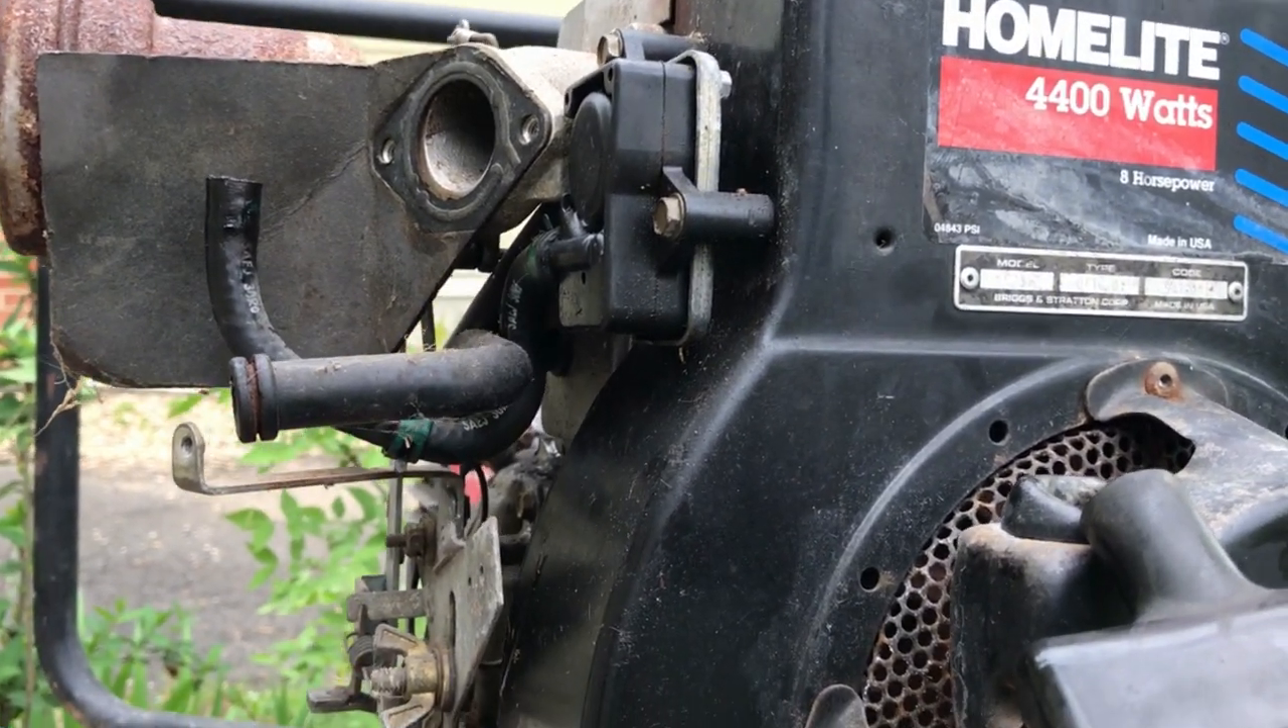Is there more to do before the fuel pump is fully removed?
Yes.